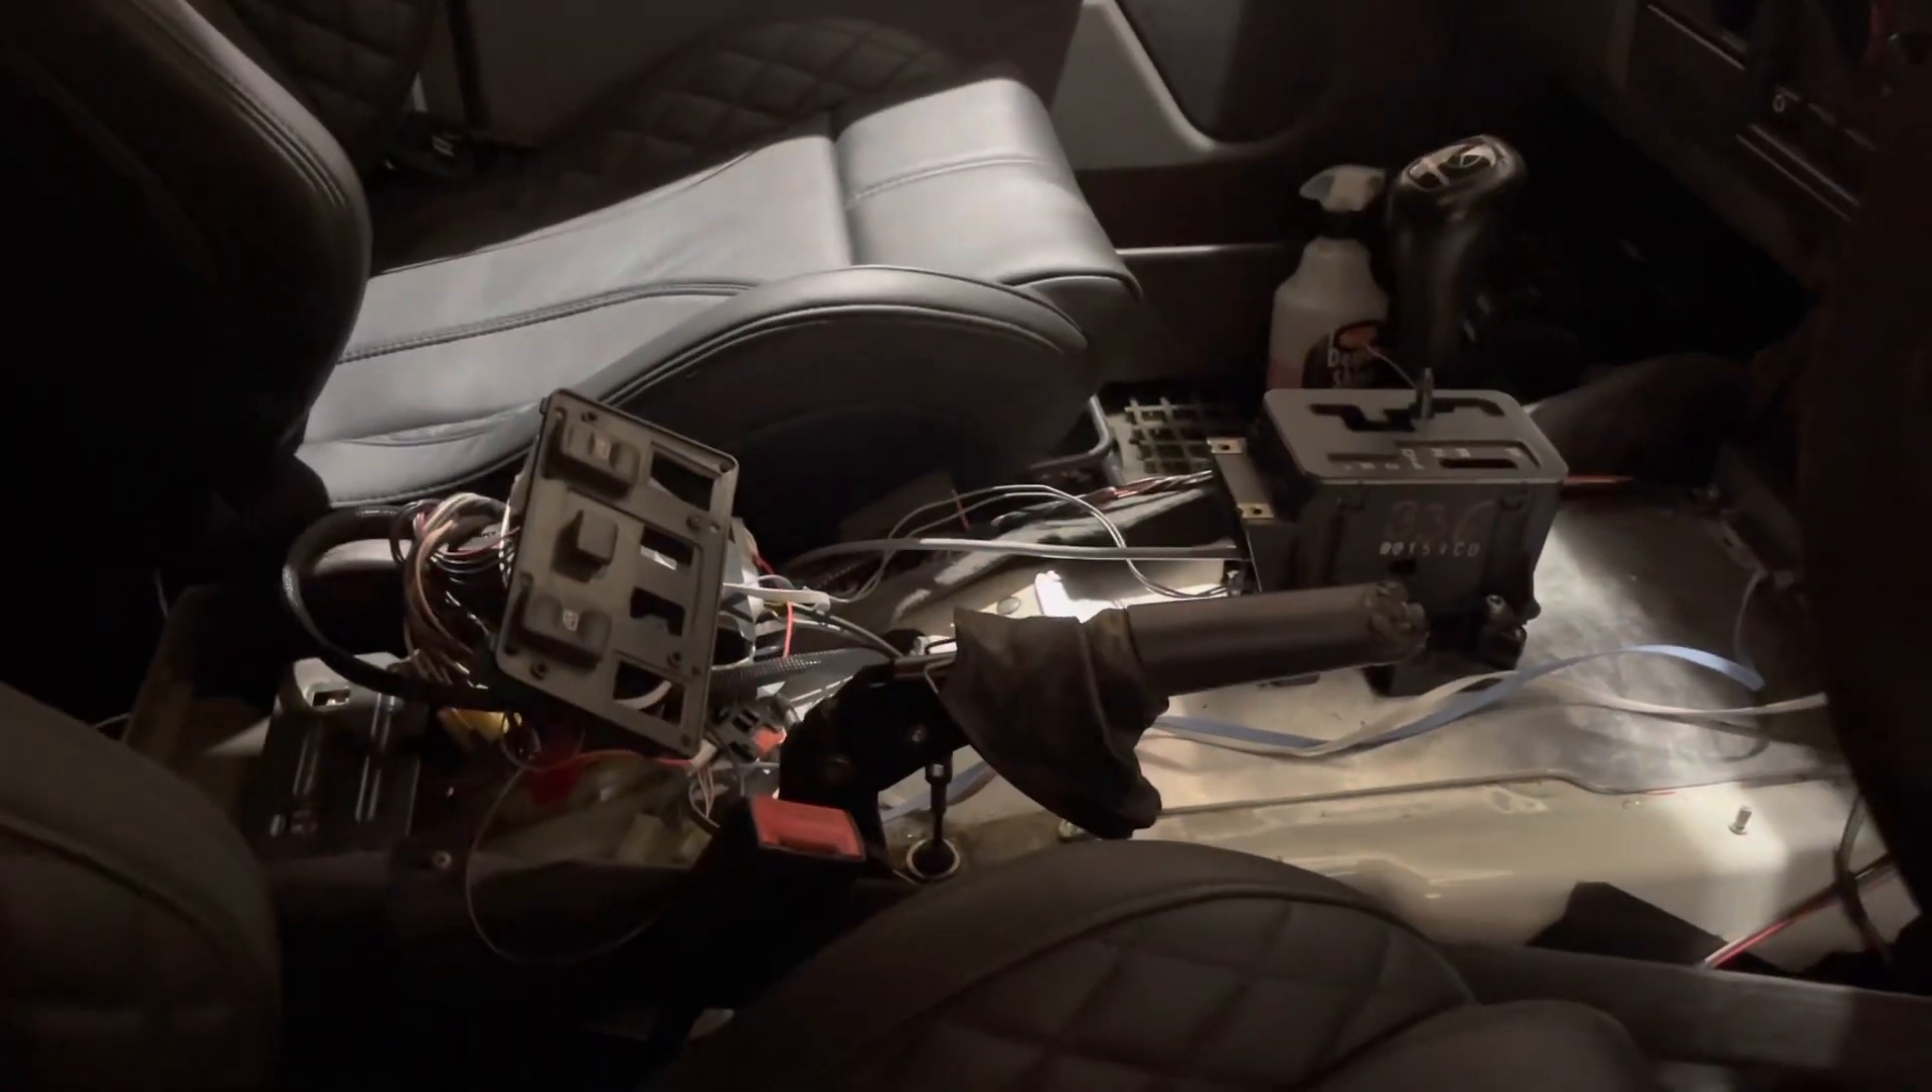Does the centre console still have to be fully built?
Yes.